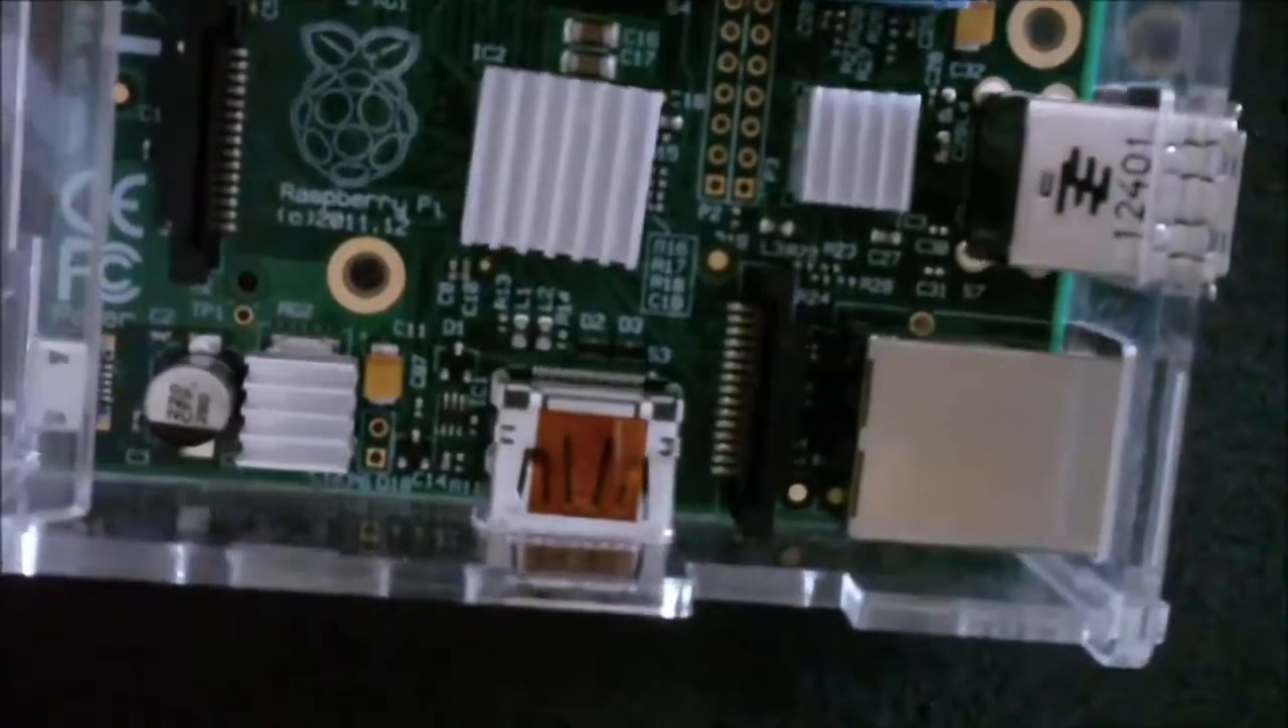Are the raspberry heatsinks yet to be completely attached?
No.